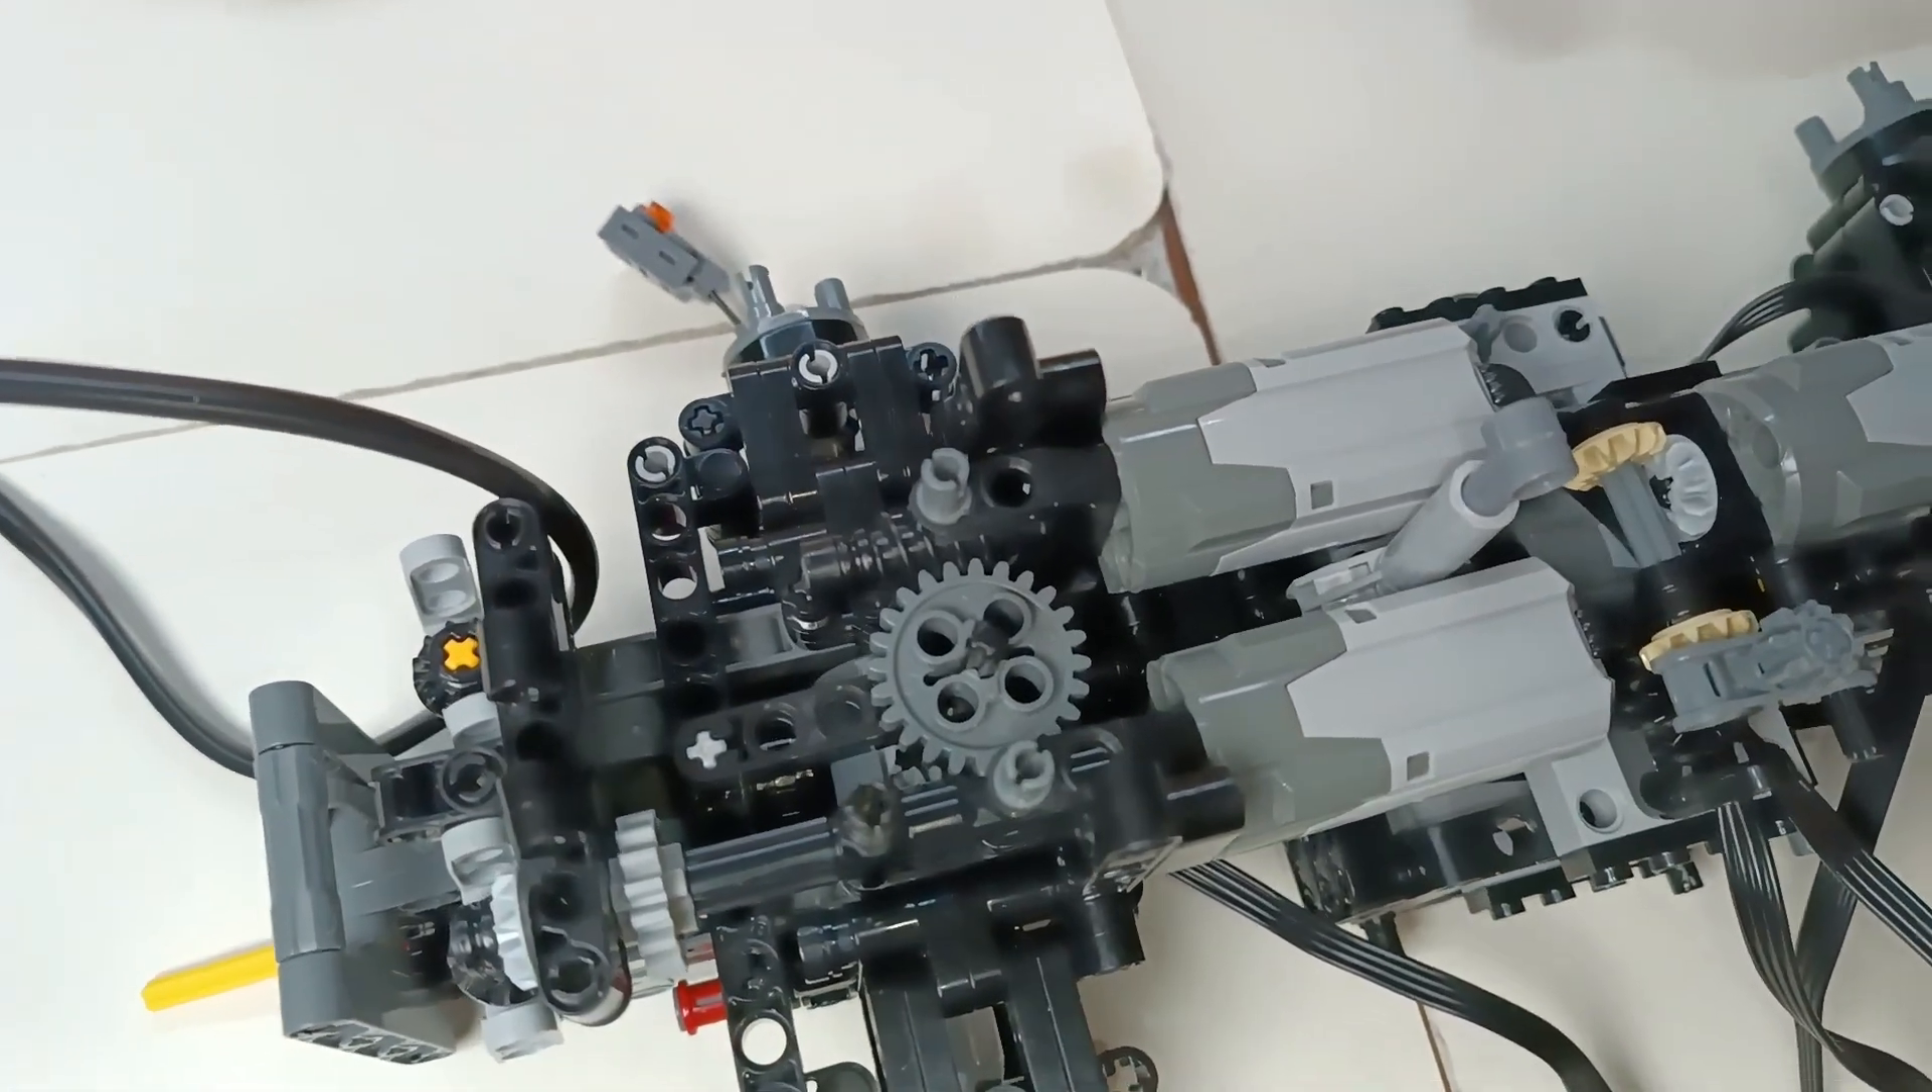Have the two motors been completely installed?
Yes.